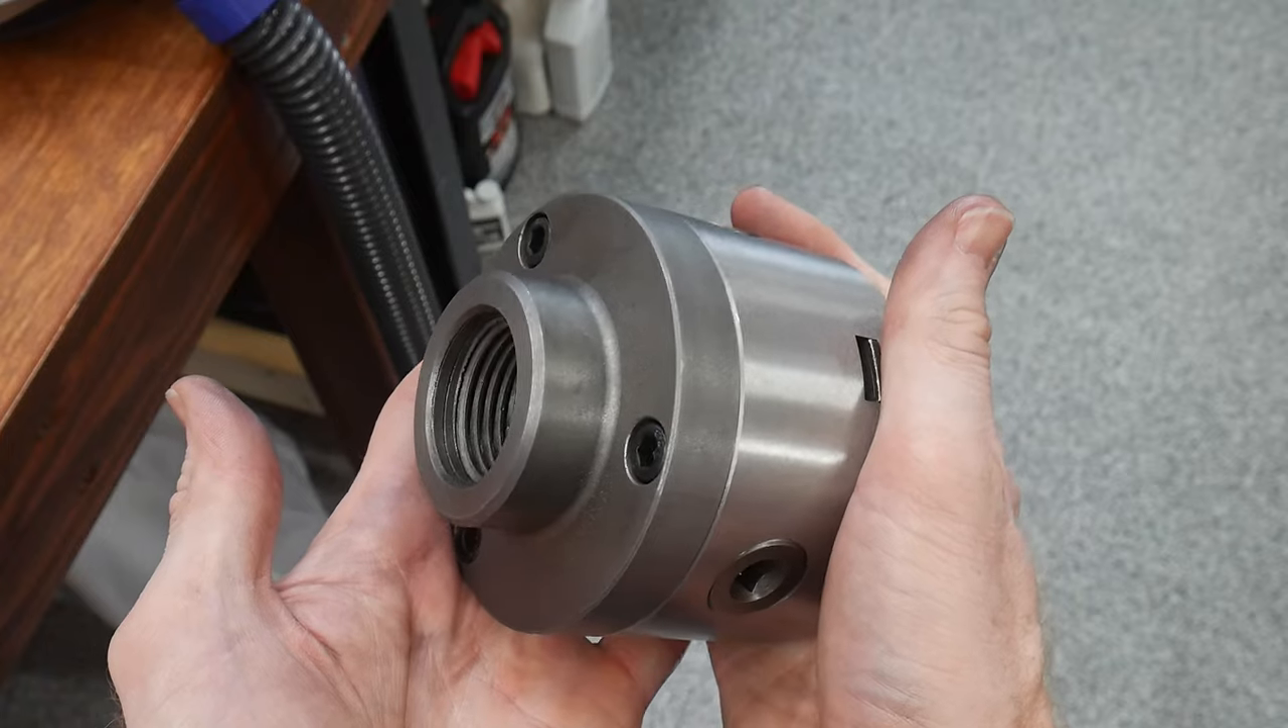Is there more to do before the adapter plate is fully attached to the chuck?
No.